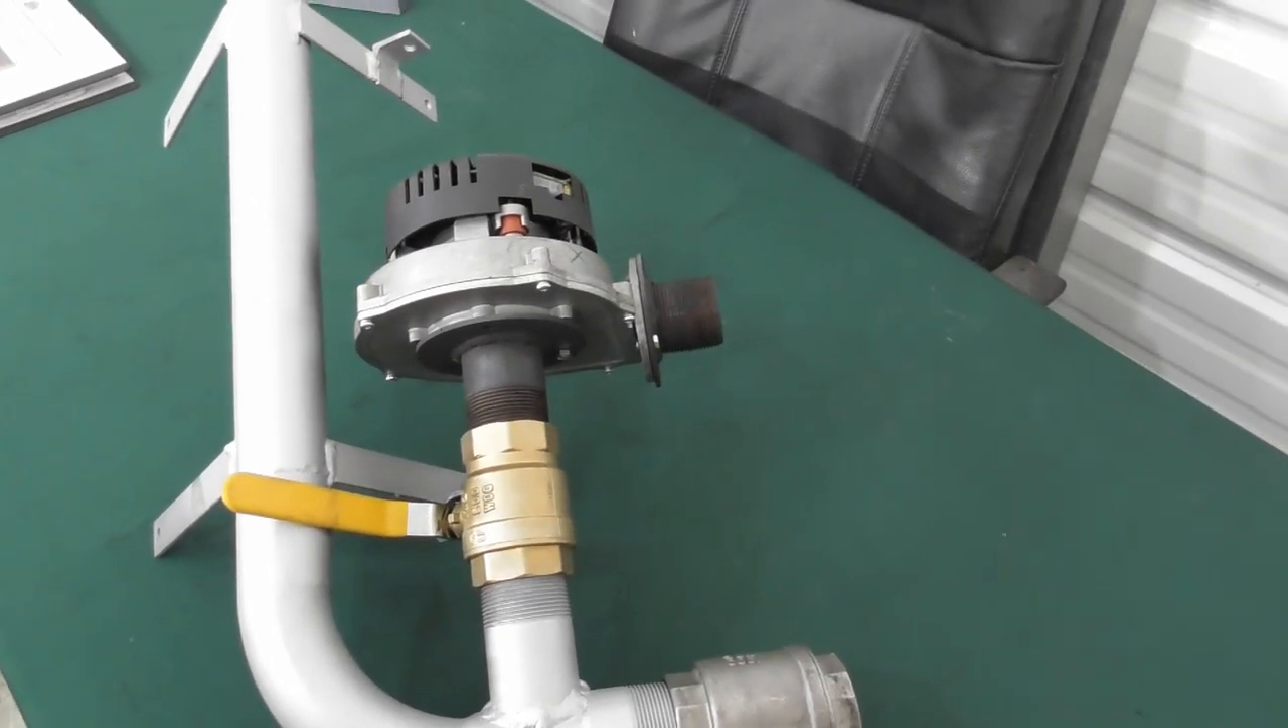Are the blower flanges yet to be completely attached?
No.